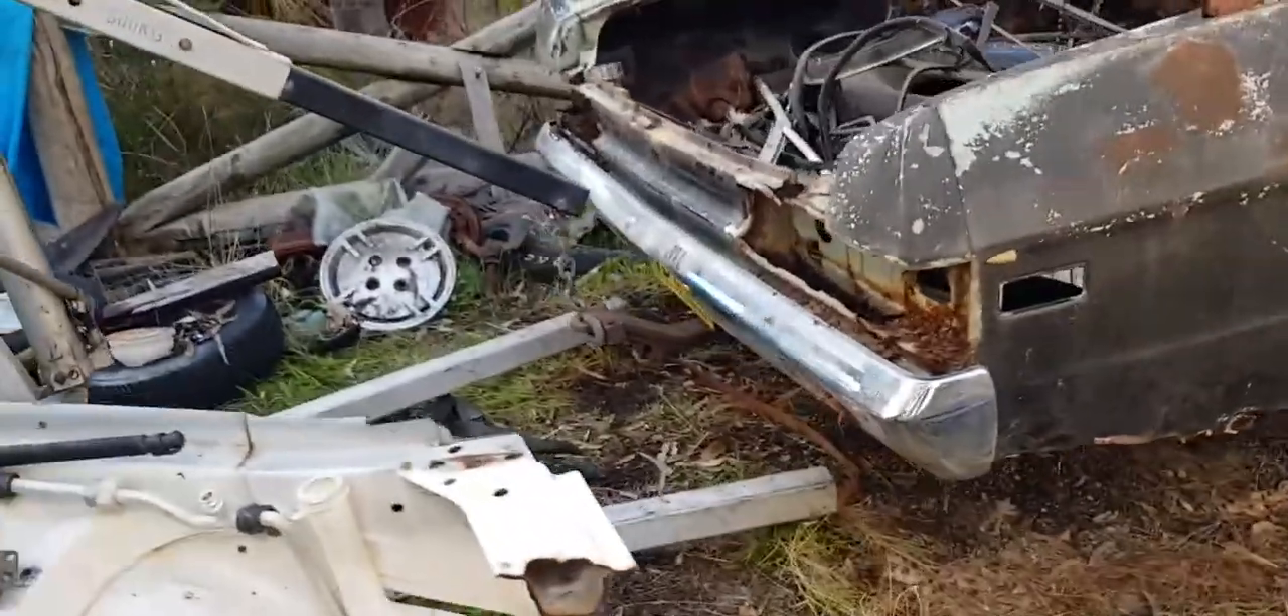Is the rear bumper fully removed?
No.